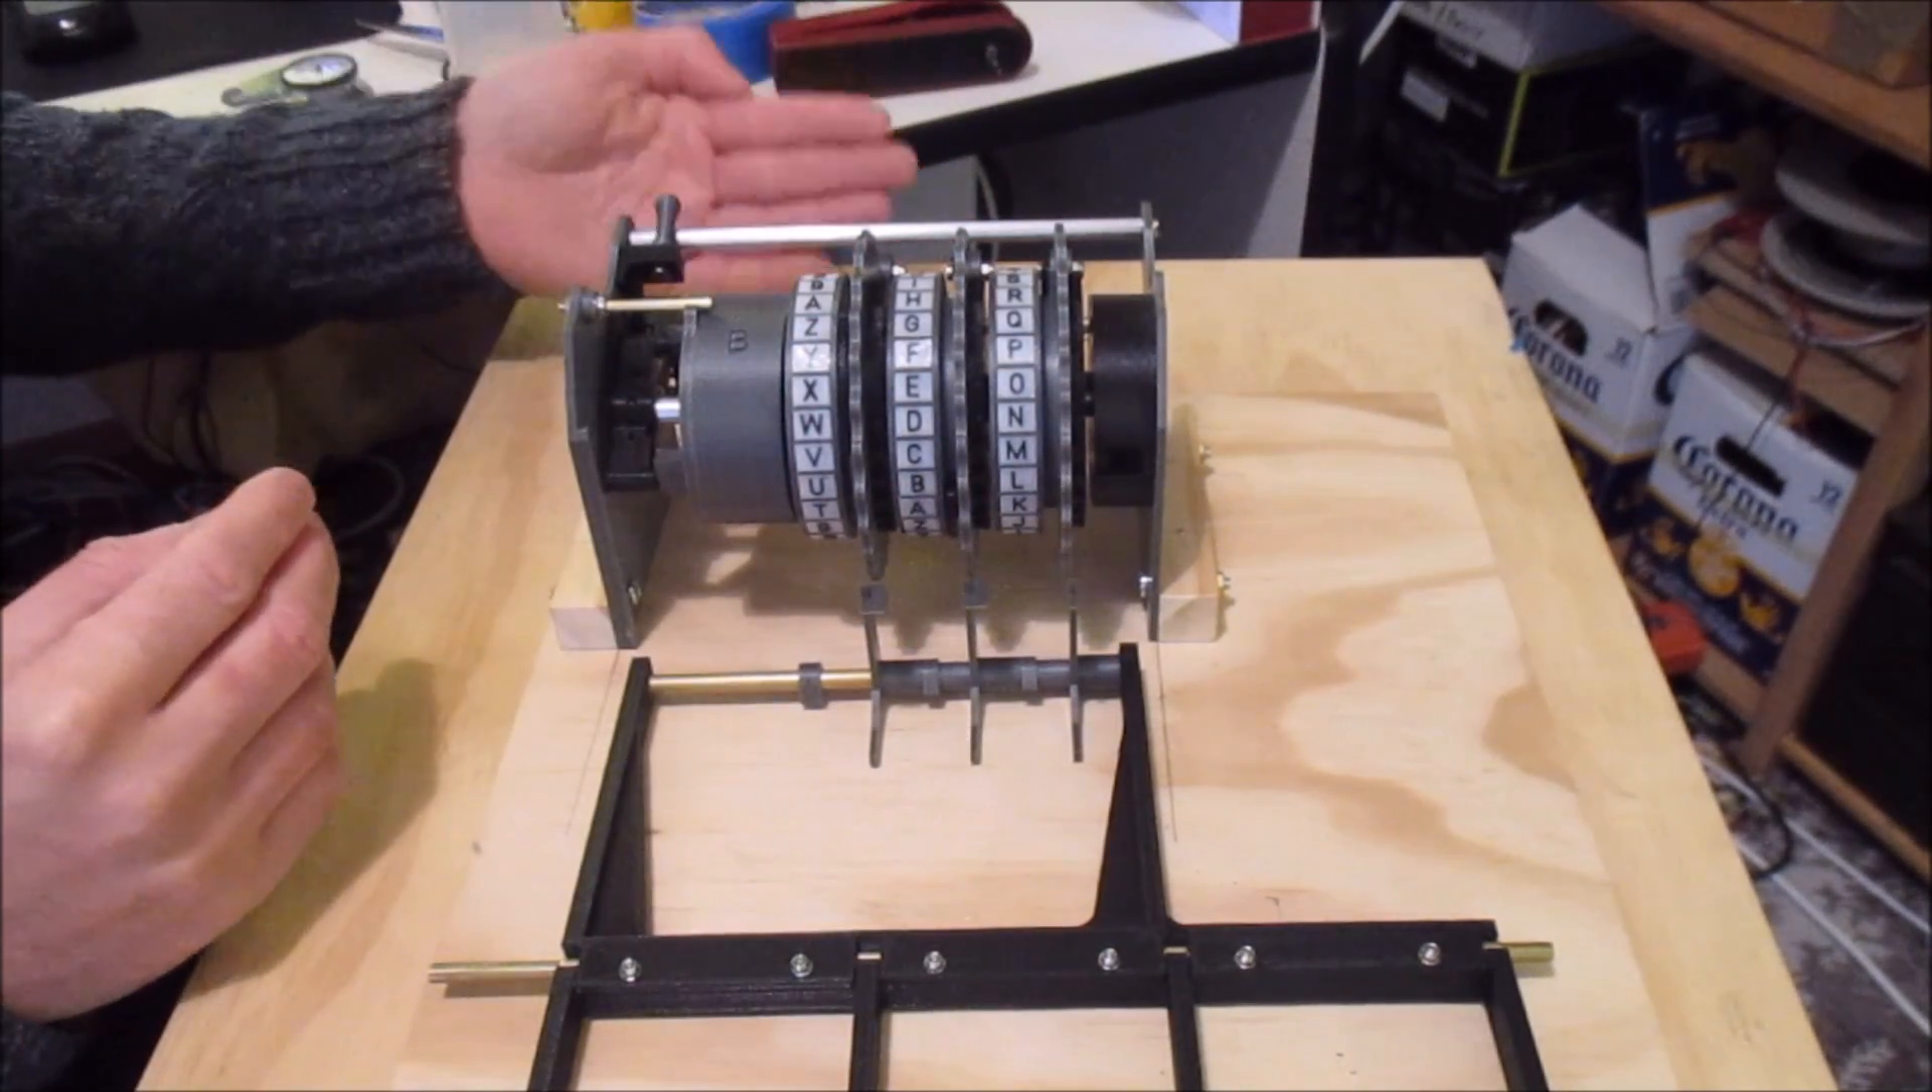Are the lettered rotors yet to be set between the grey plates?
No.